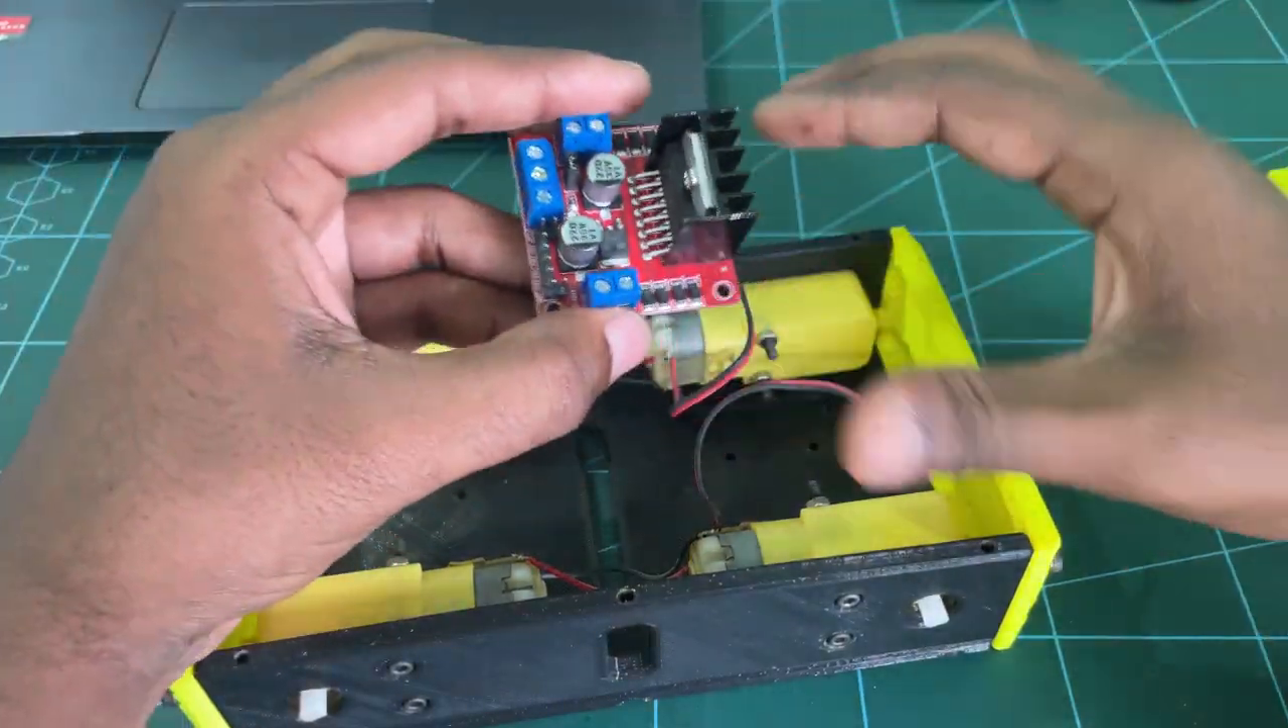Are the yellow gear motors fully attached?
Yes.